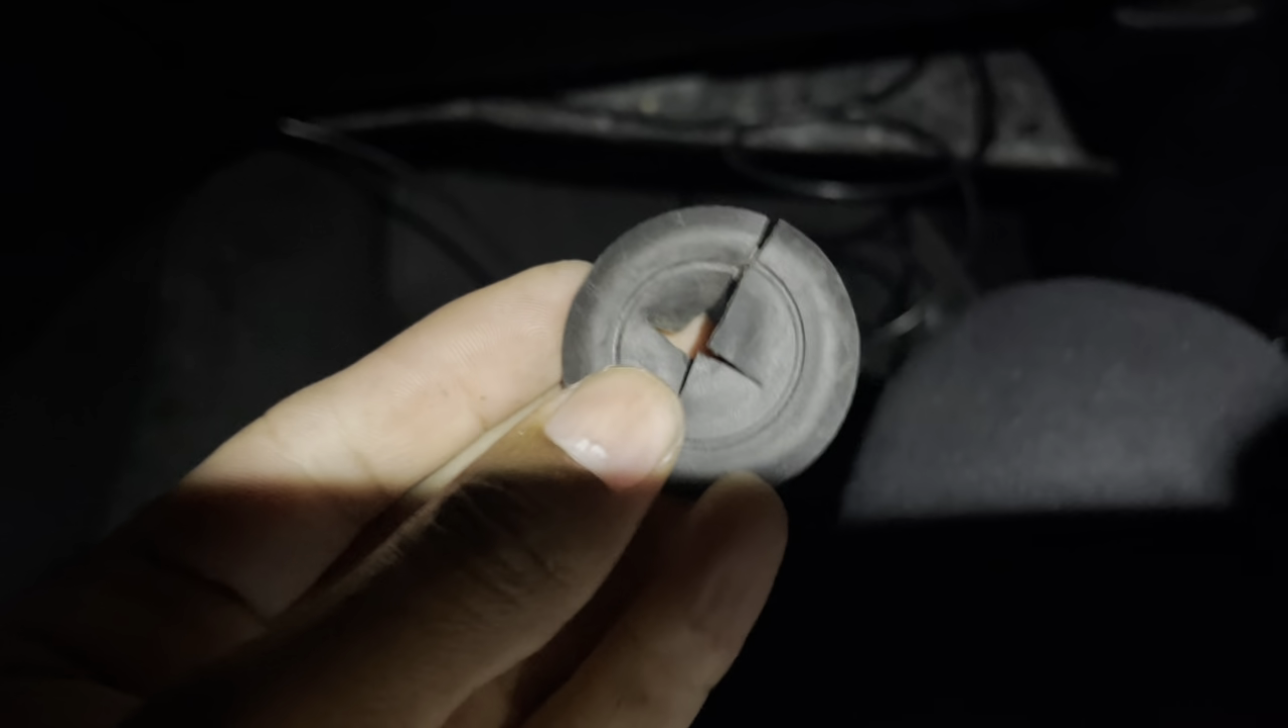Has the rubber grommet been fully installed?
No.